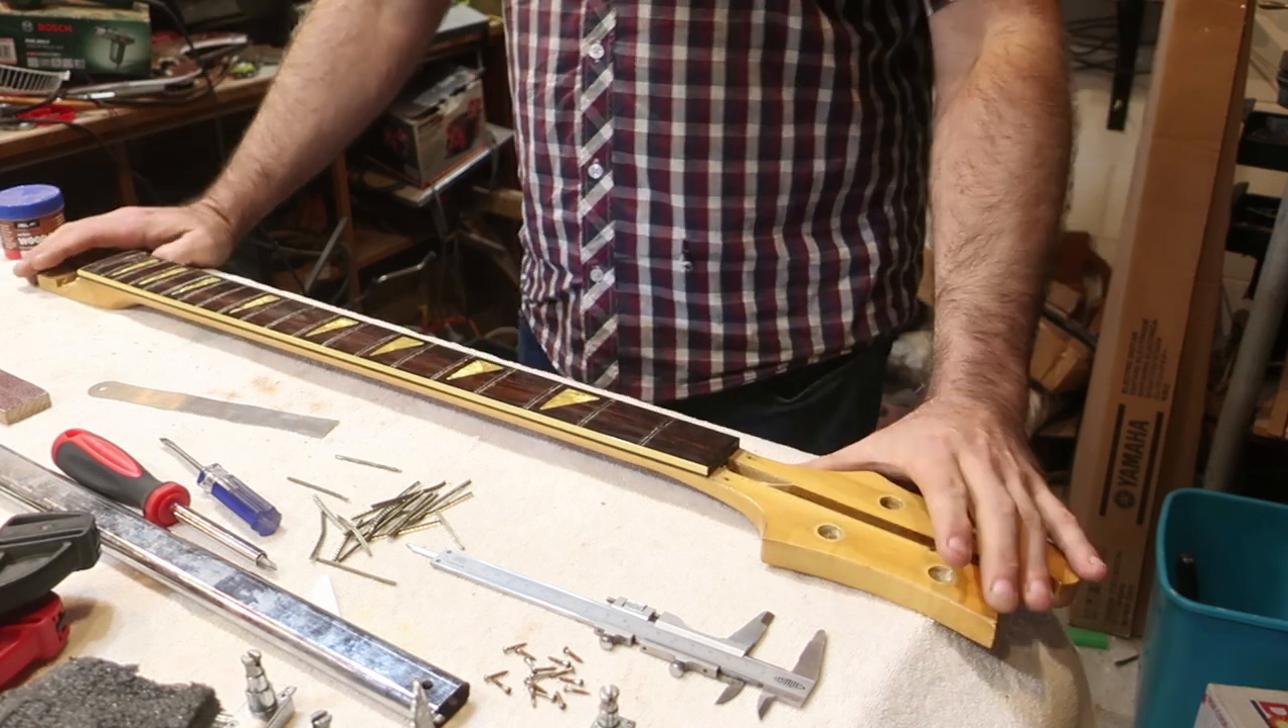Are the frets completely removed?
Yes.